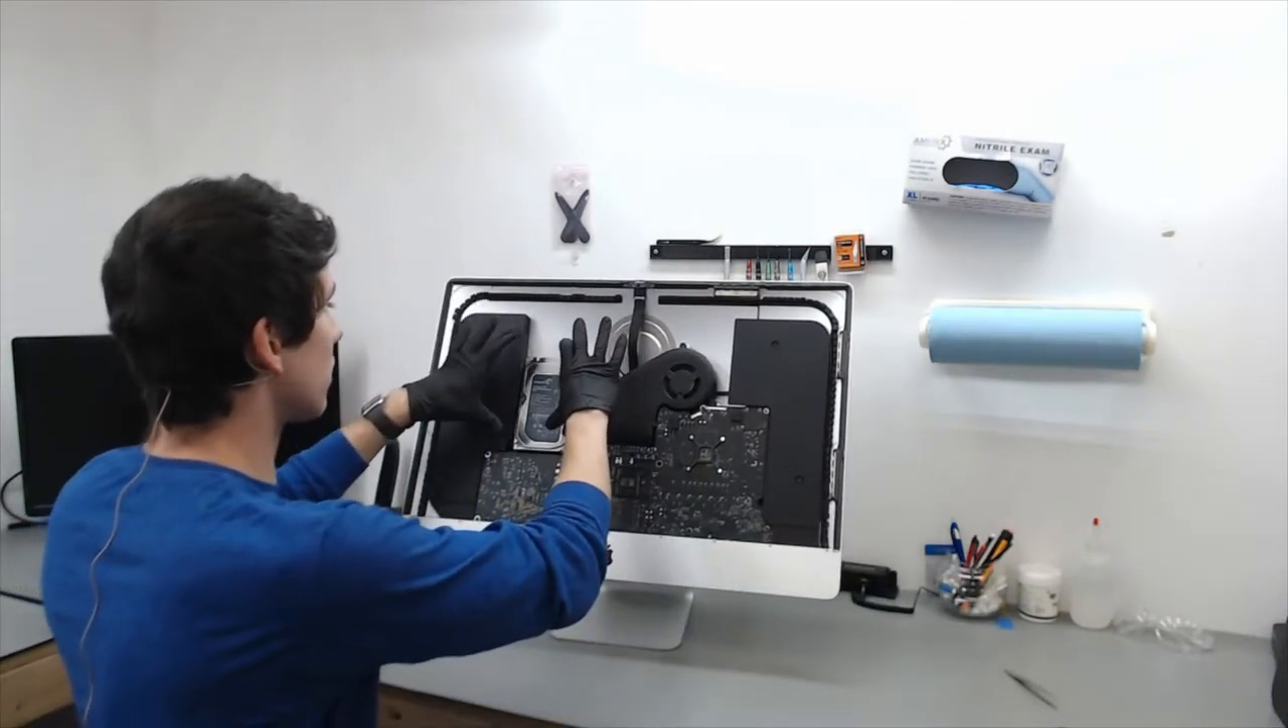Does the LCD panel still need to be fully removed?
No.